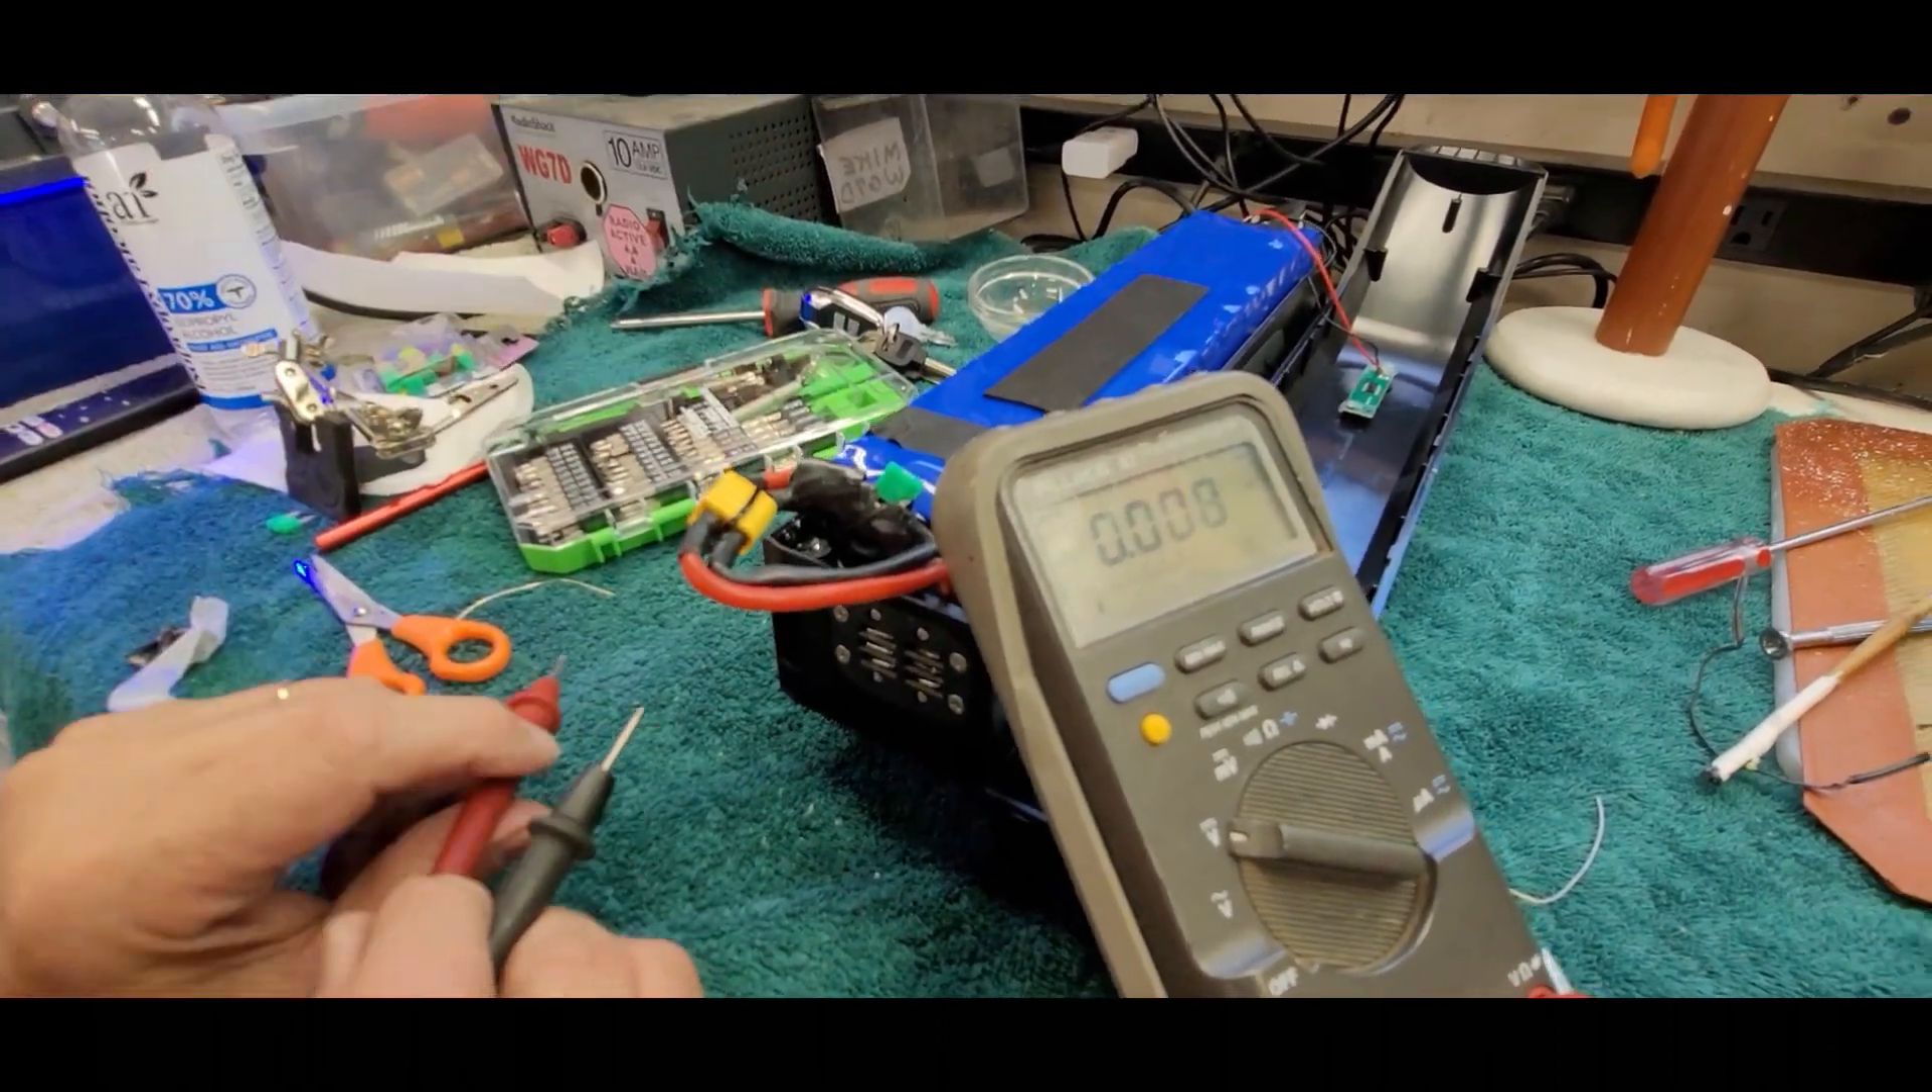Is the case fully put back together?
No.